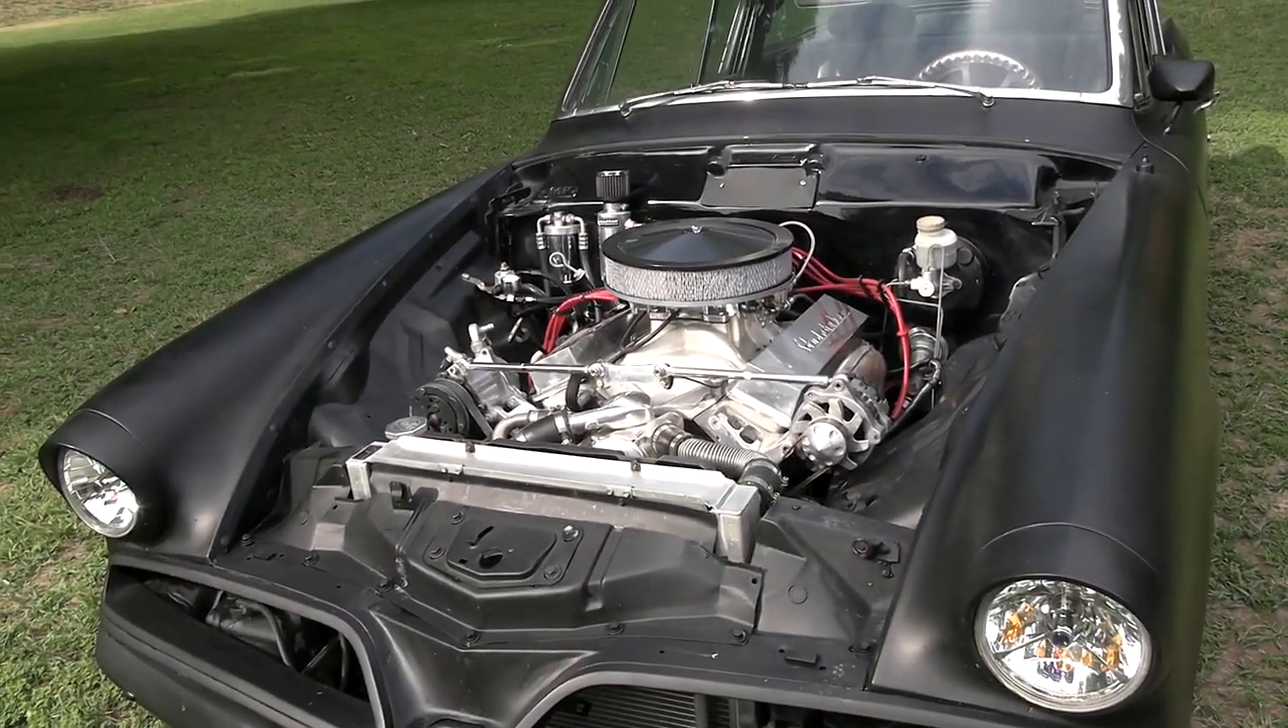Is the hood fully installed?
No.